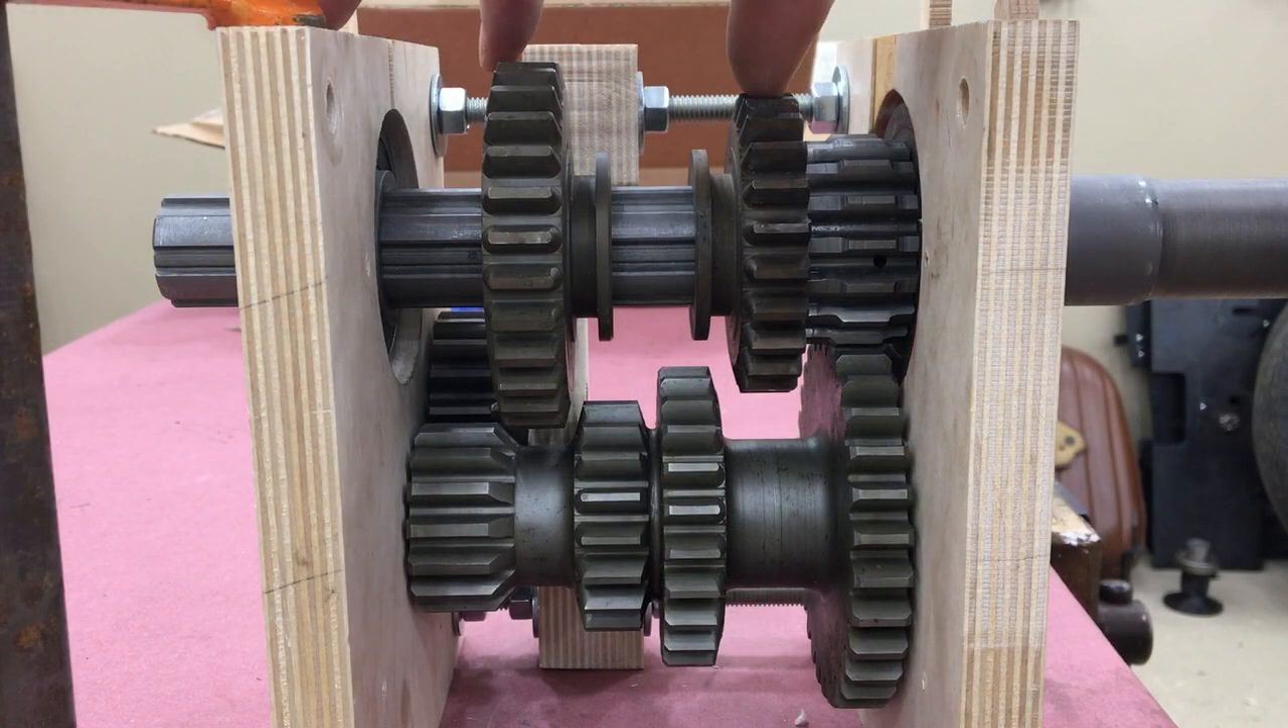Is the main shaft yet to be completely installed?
No.